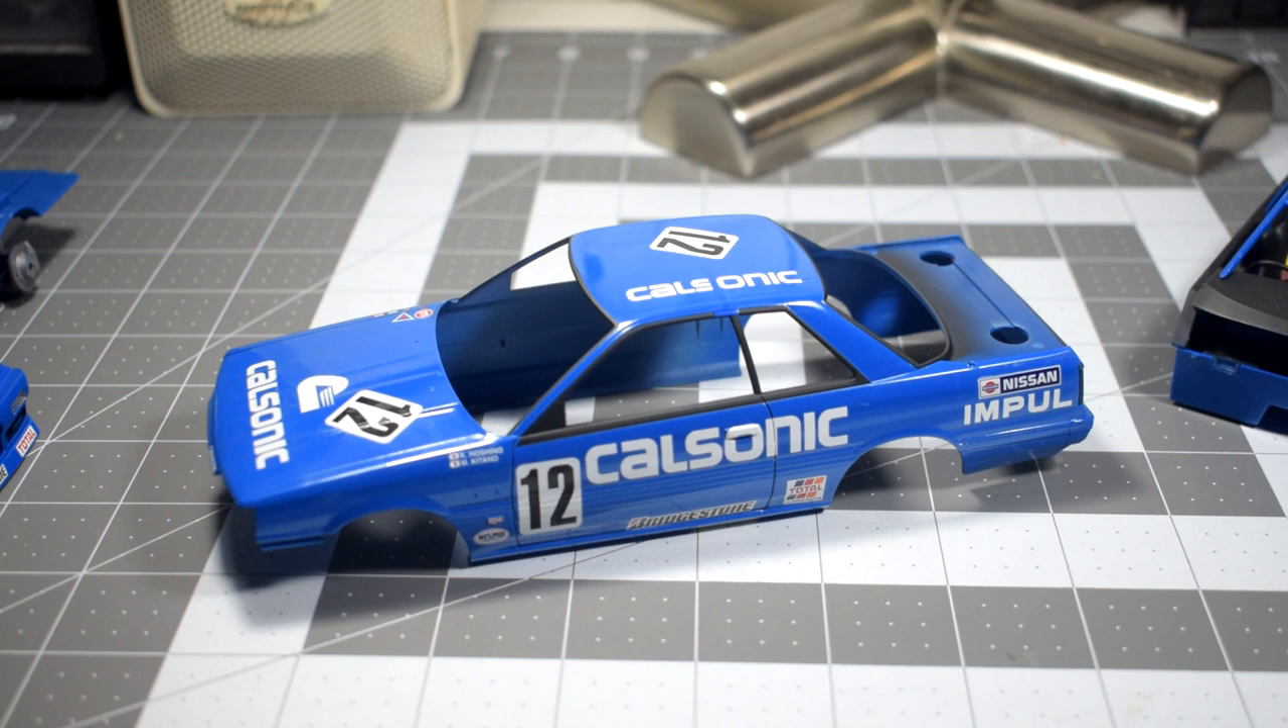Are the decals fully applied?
Yes.